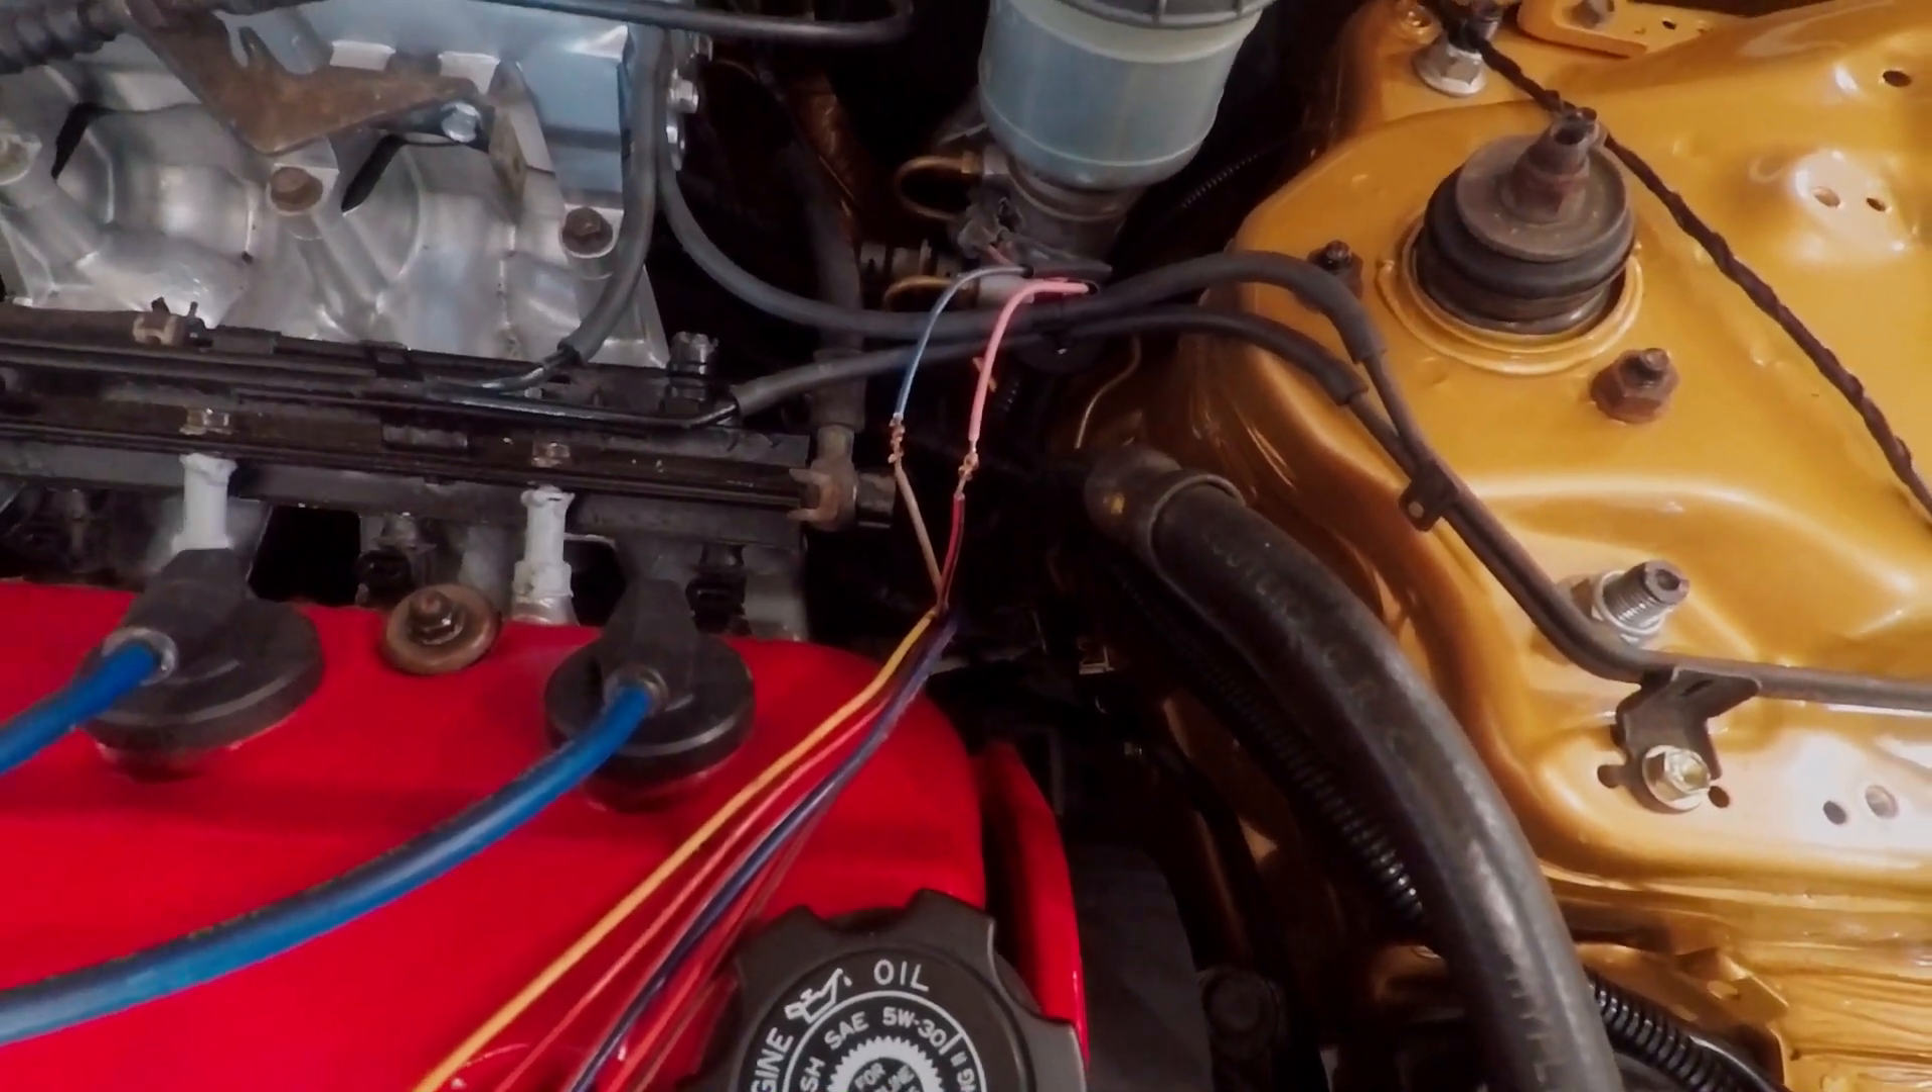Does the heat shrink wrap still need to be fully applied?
Yes.